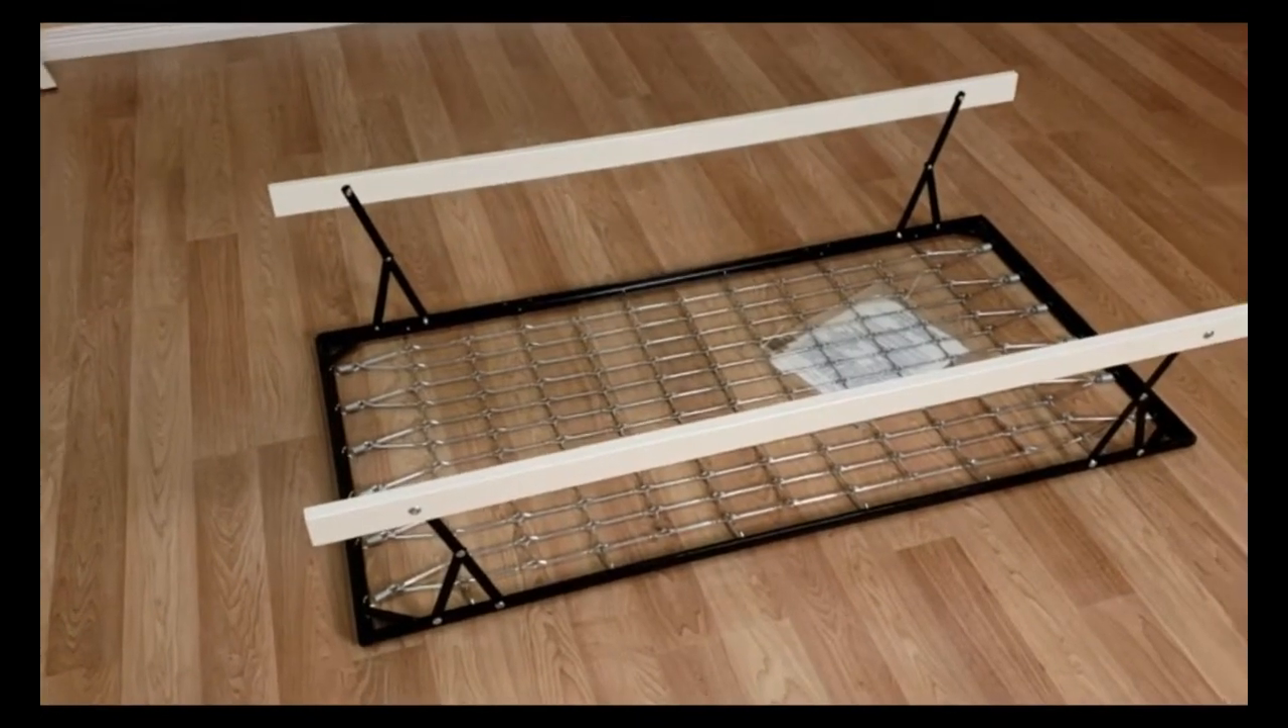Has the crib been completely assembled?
No.